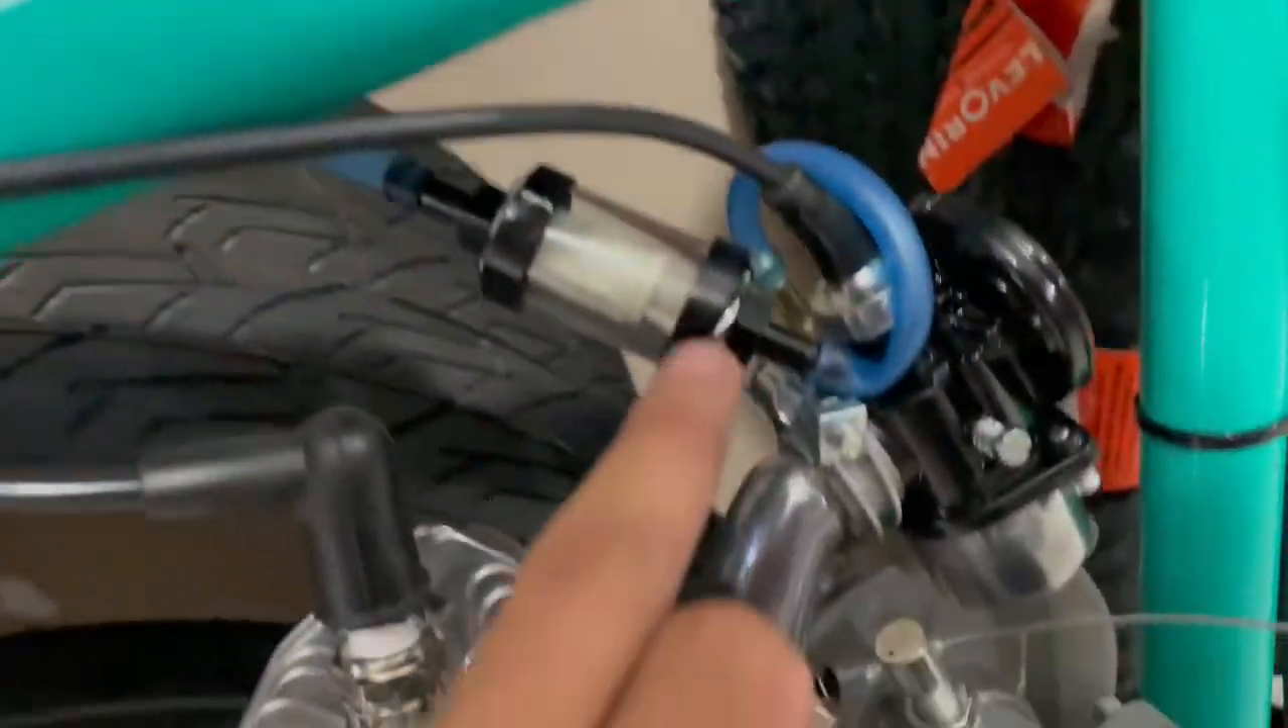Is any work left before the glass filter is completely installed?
No.